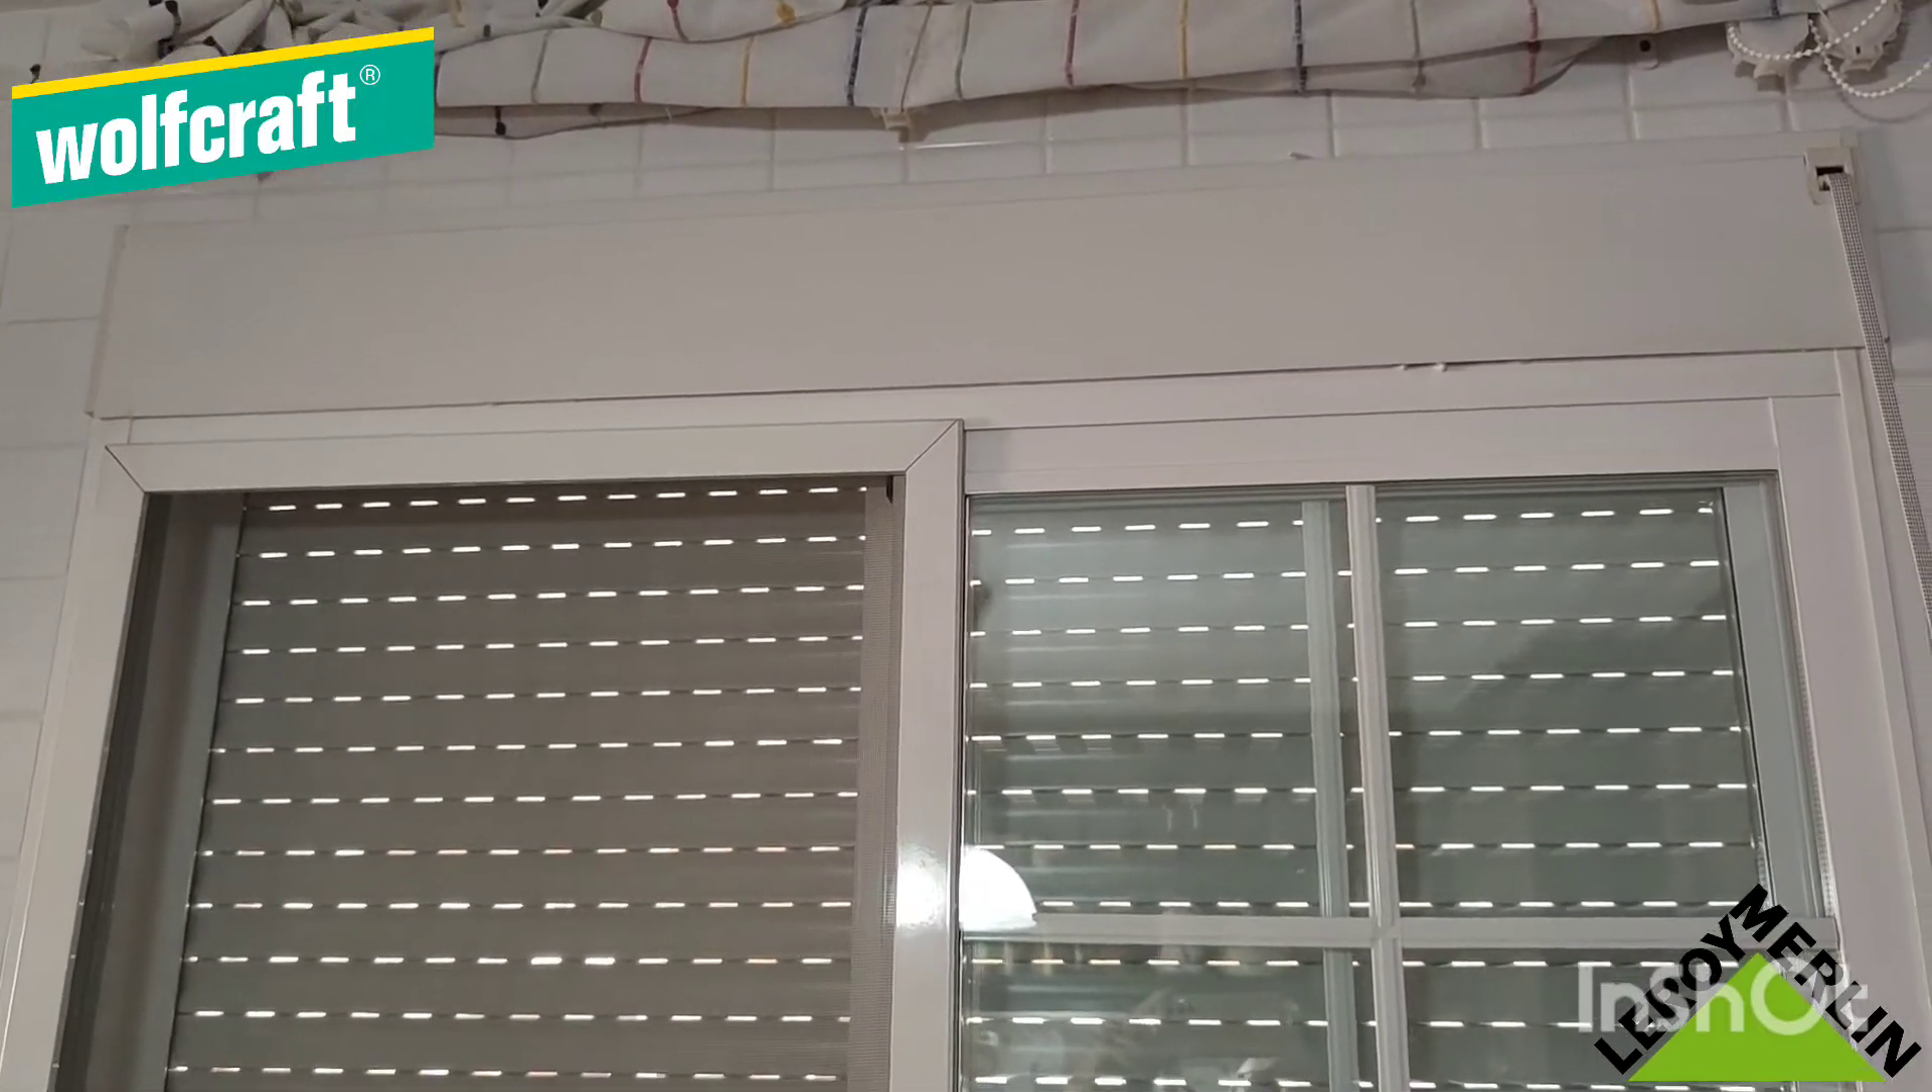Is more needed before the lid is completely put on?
No.